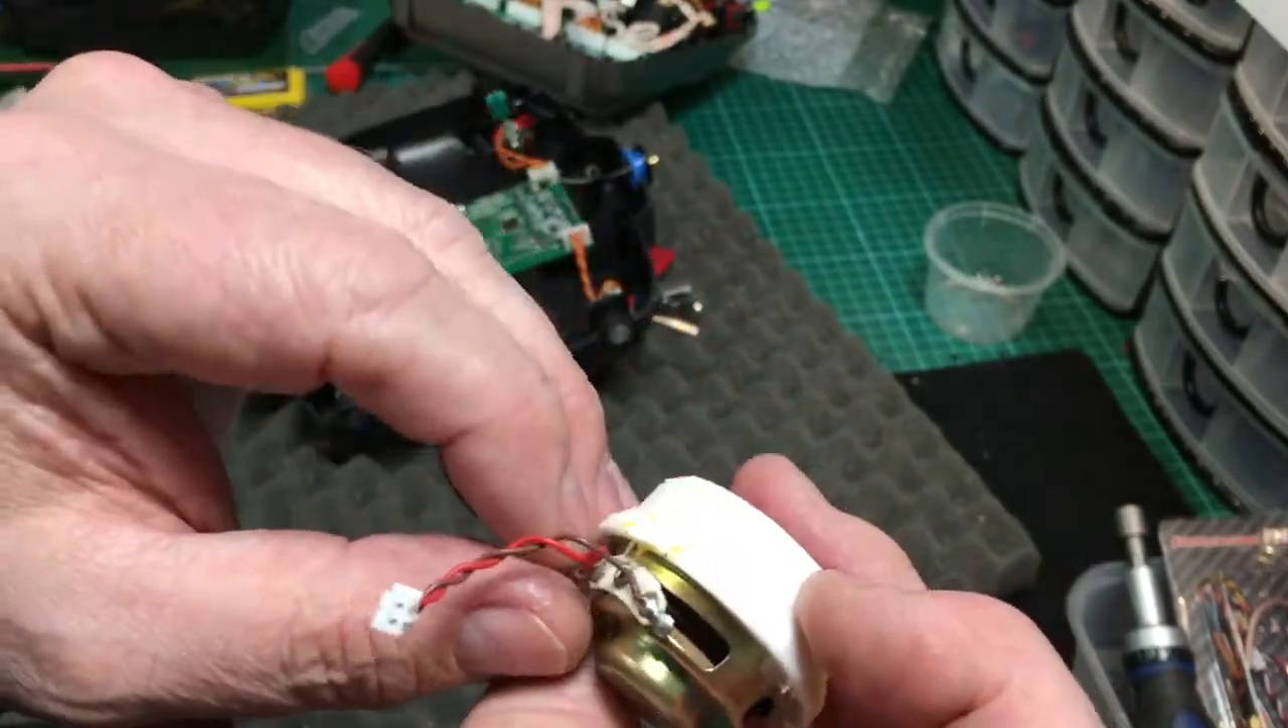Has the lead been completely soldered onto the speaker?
Yes.